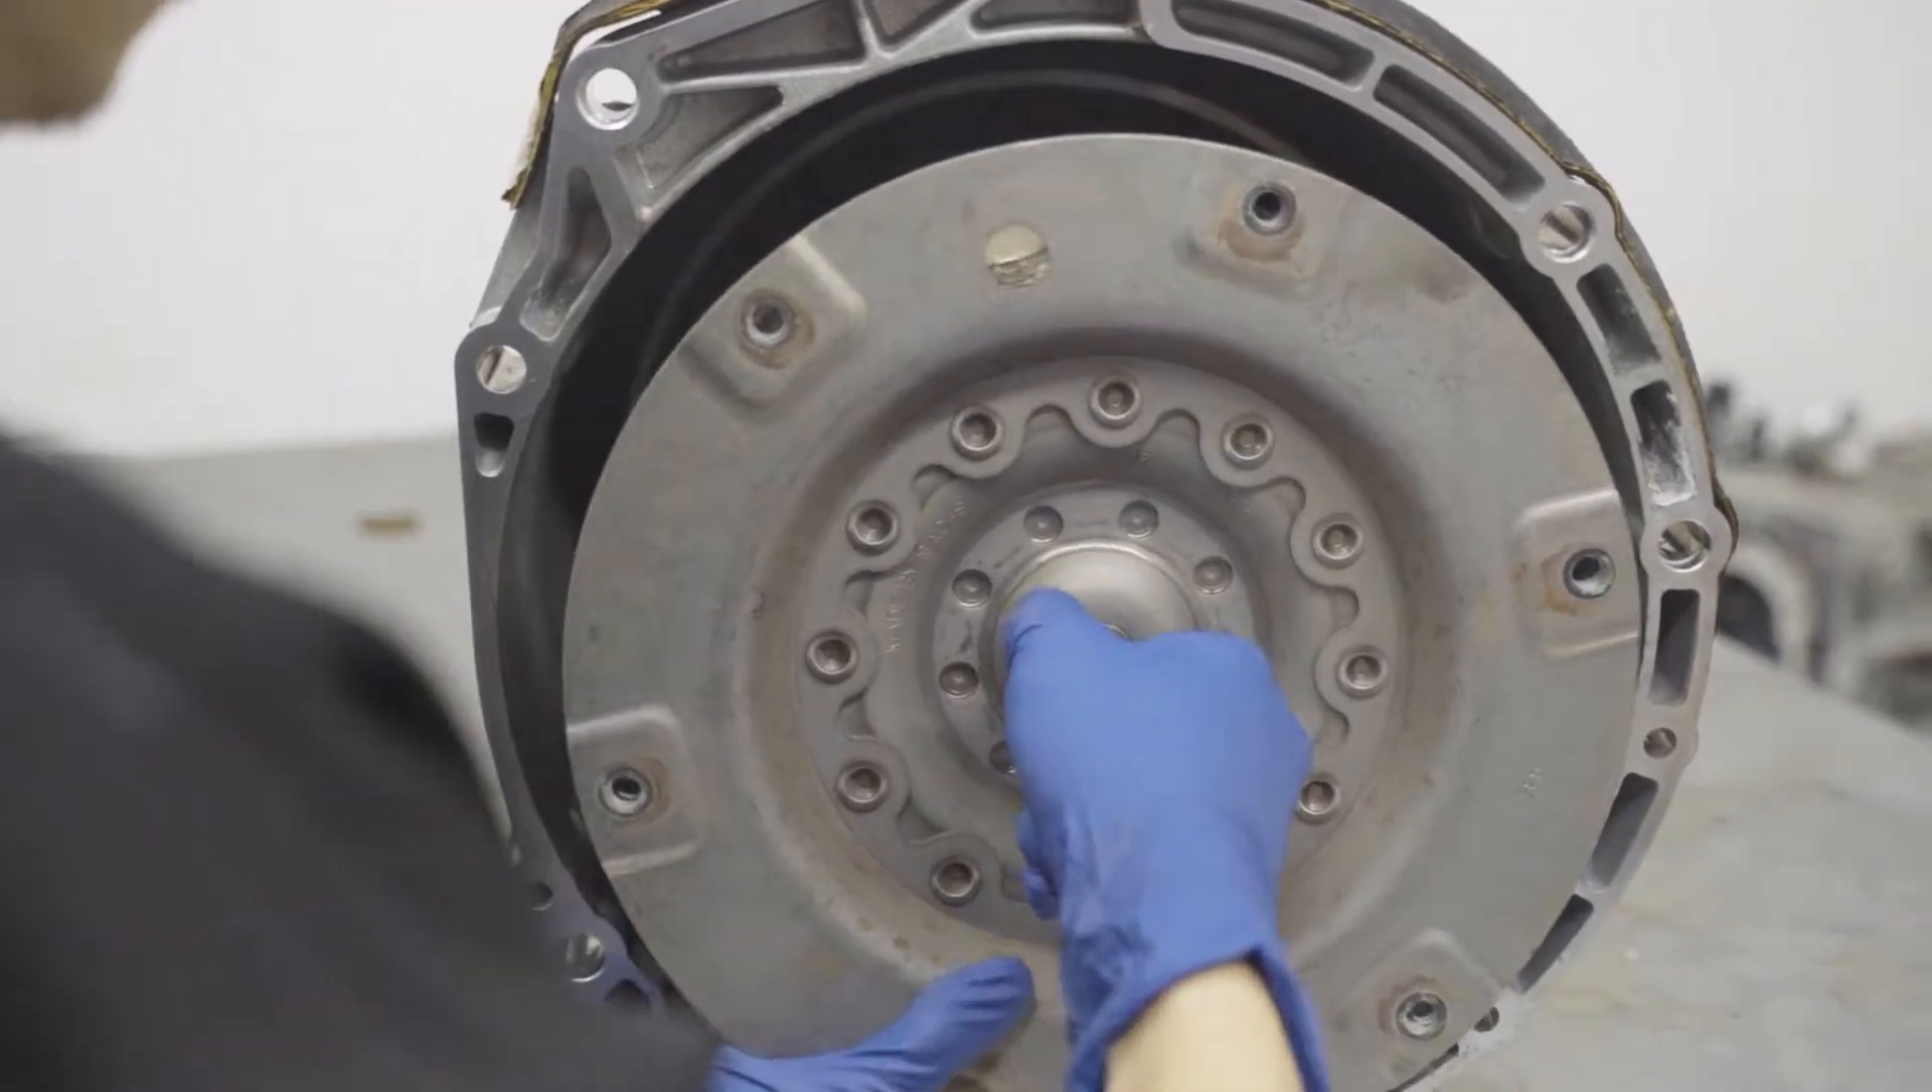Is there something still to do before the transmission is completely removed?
No.